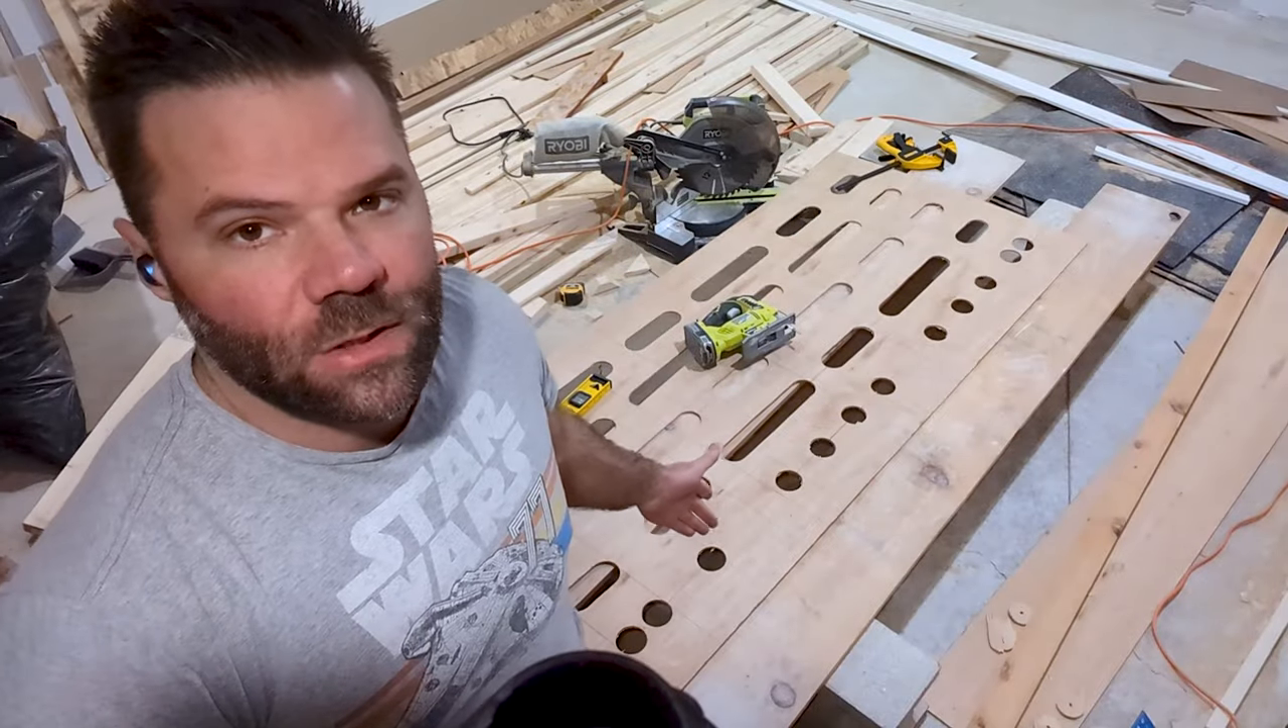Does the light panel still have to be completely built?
Yes.